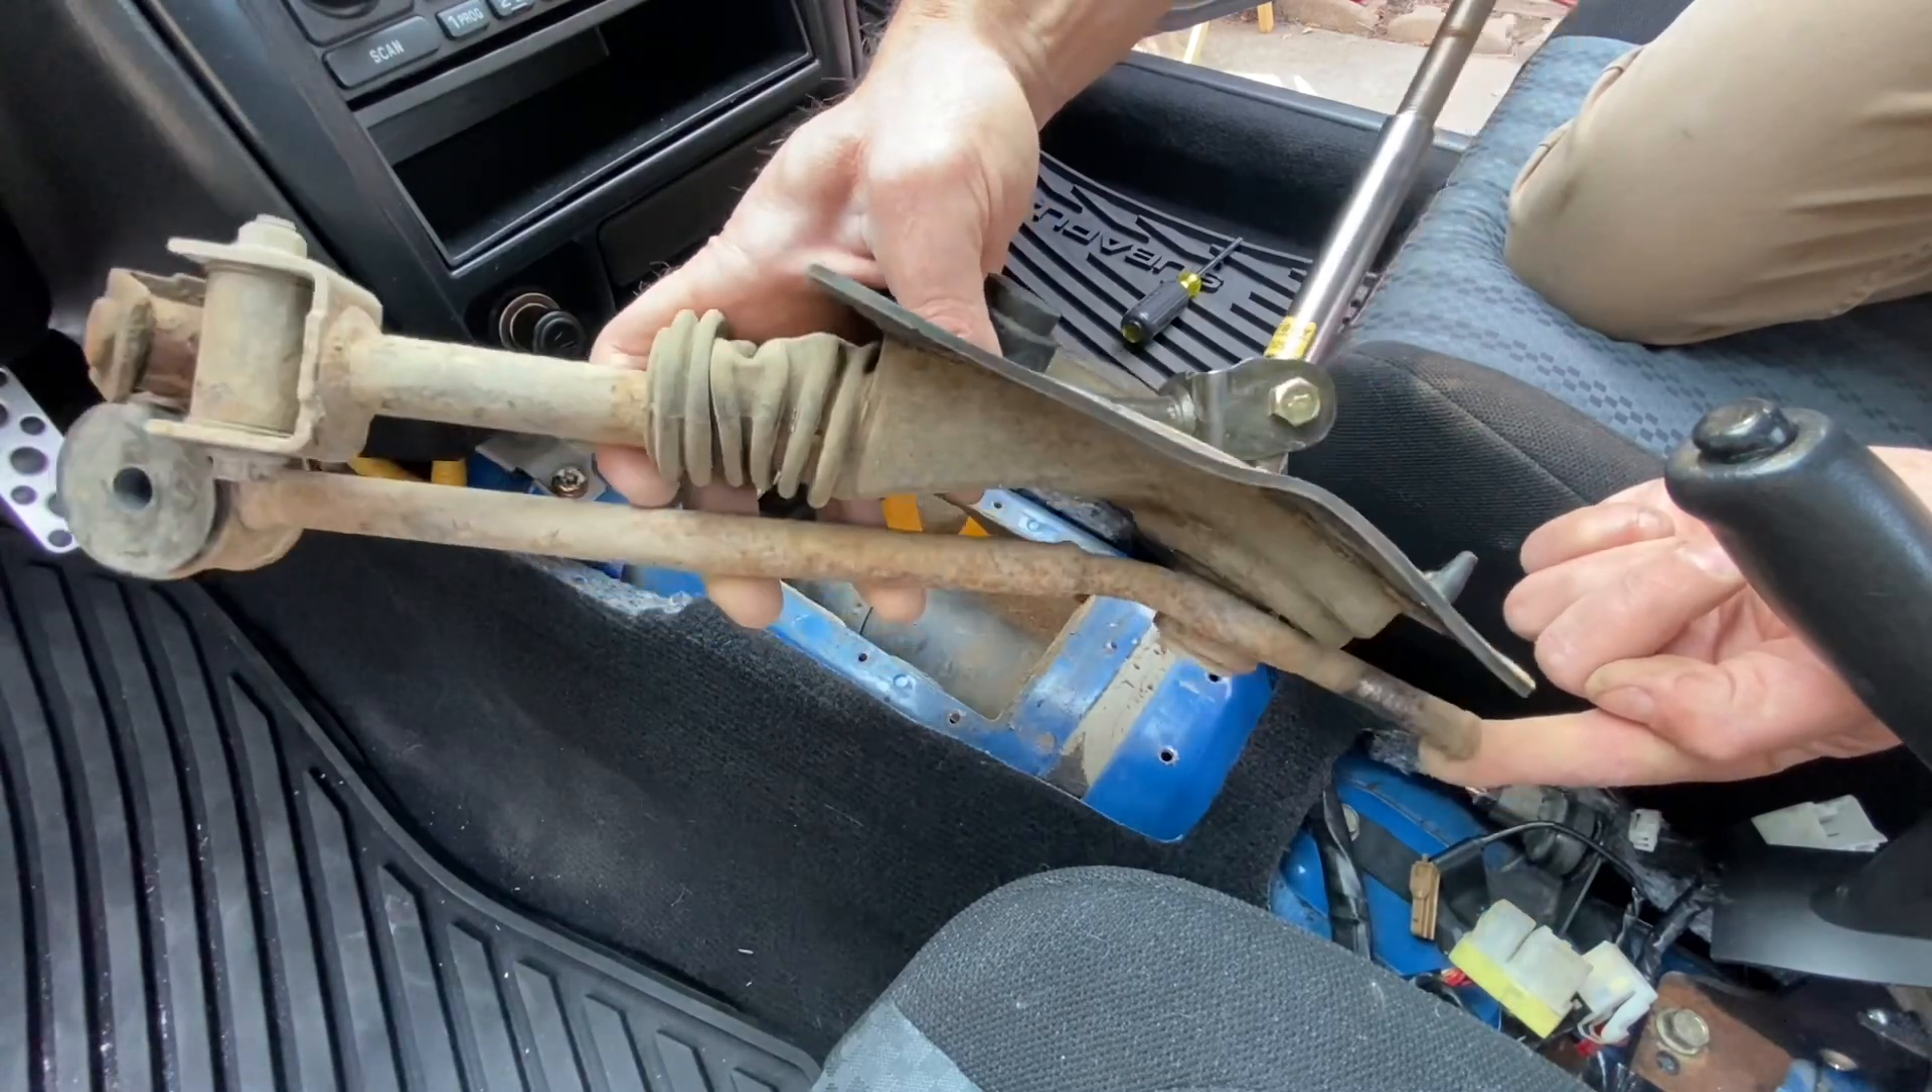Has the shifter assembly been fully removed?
Yes.